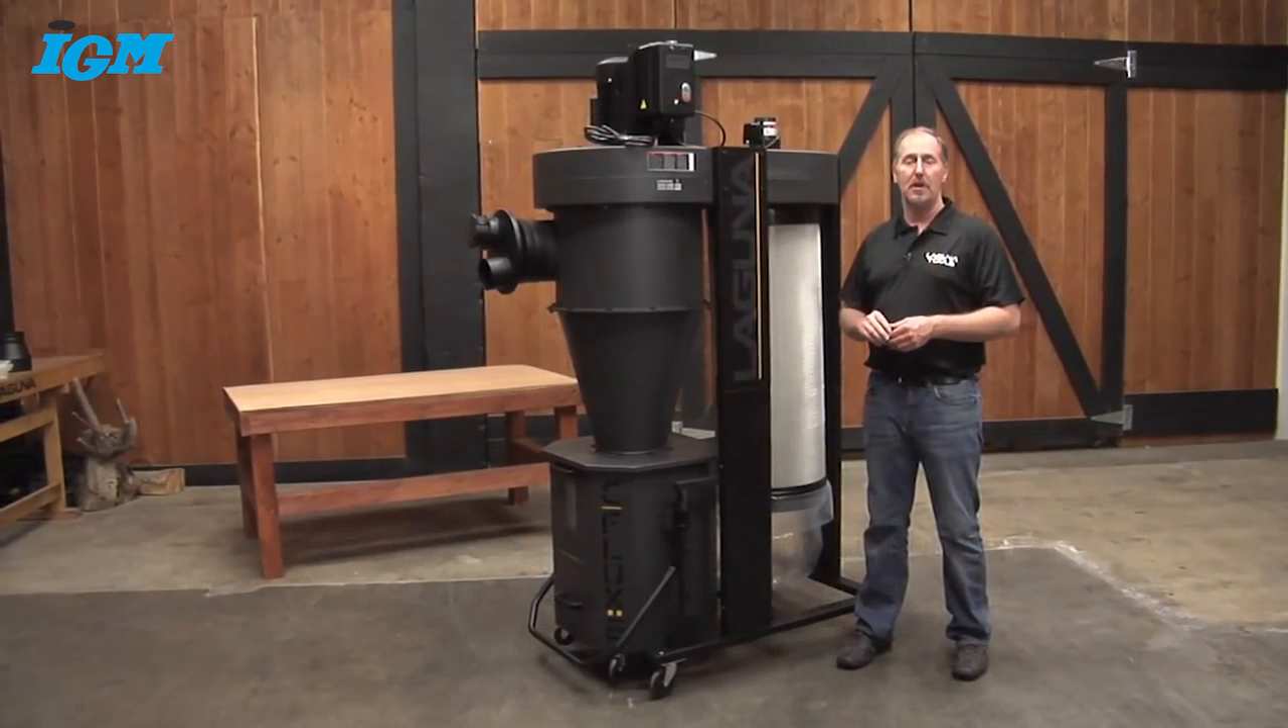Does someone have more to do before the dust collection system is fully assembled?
No.